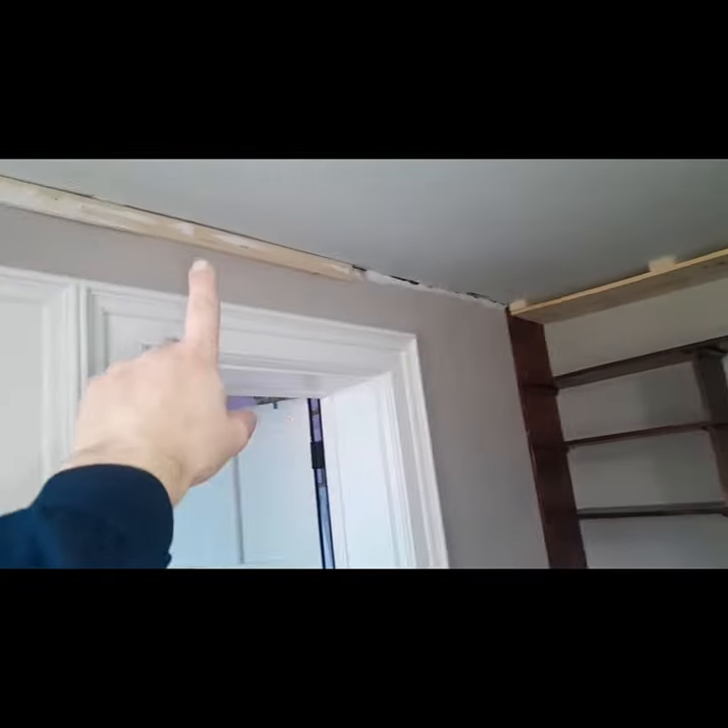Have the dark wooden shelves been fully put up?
Yes.